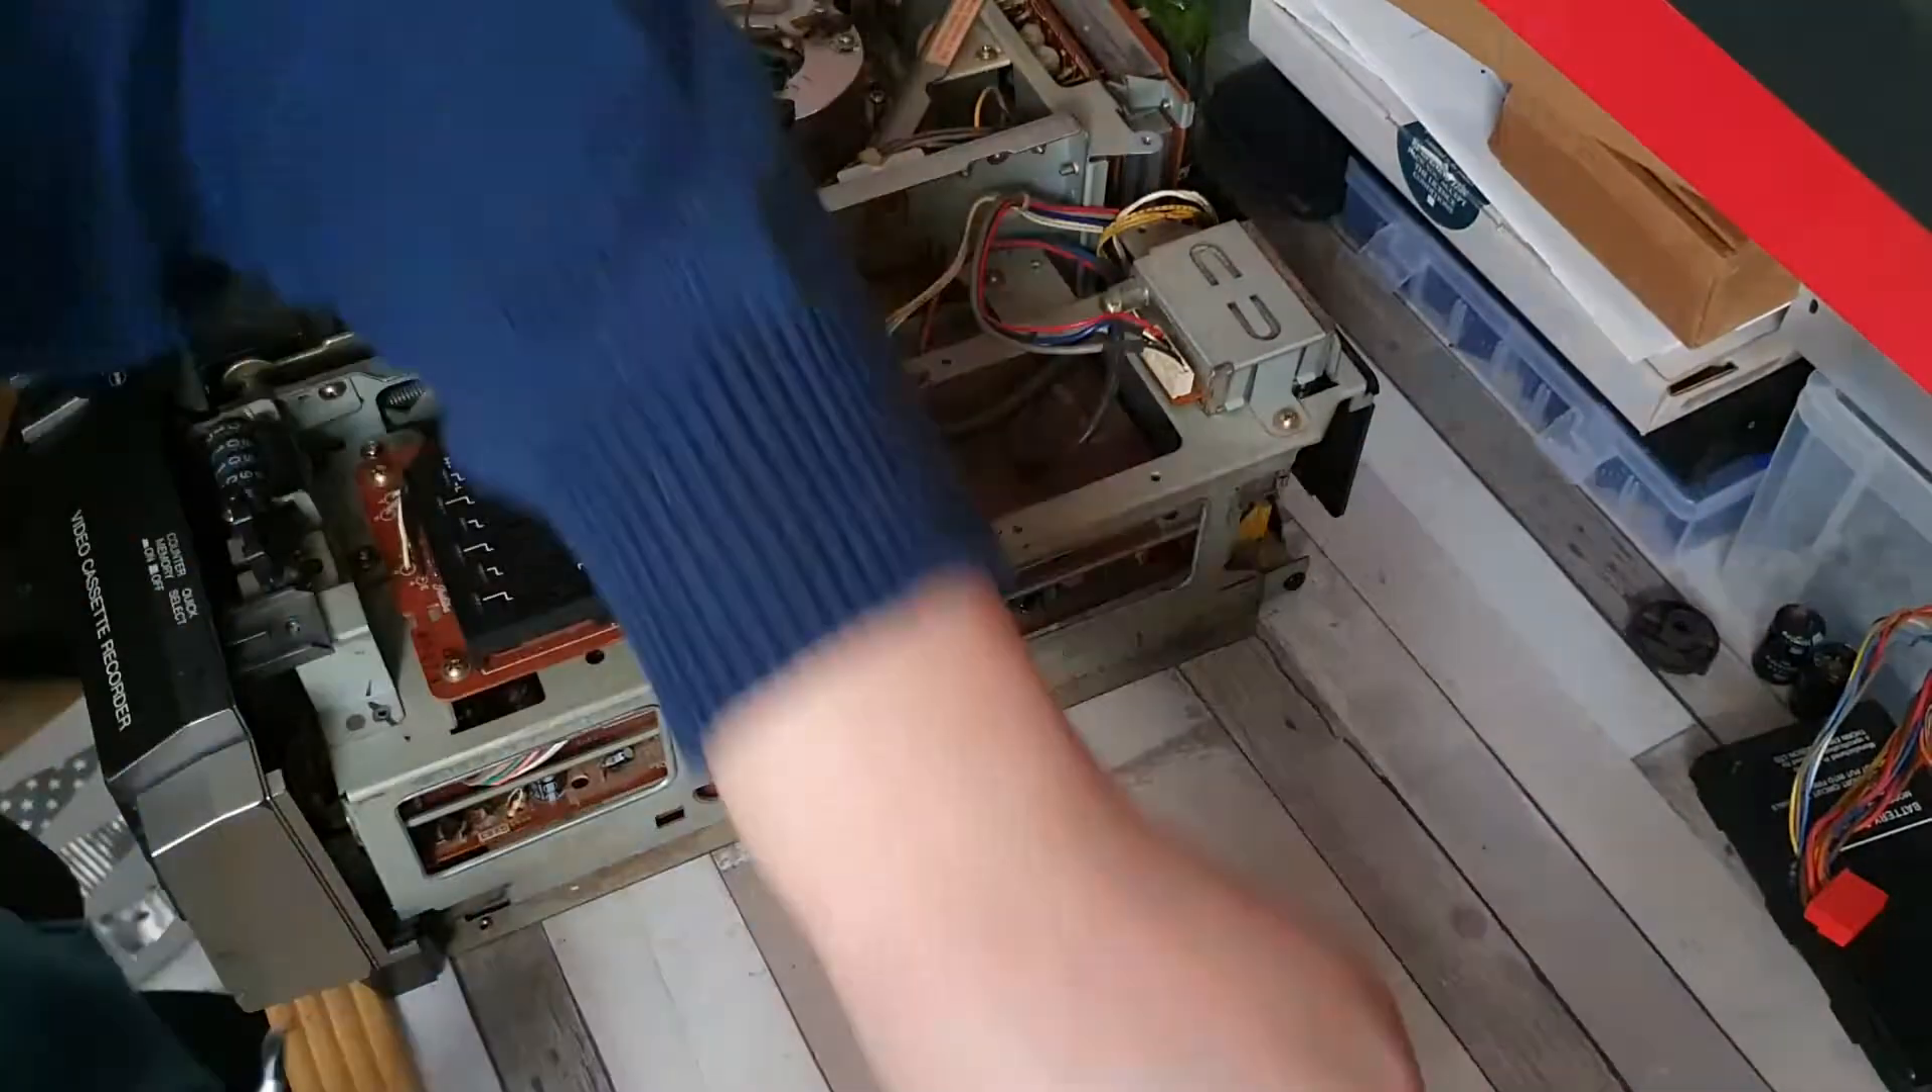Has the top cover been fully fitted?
No.